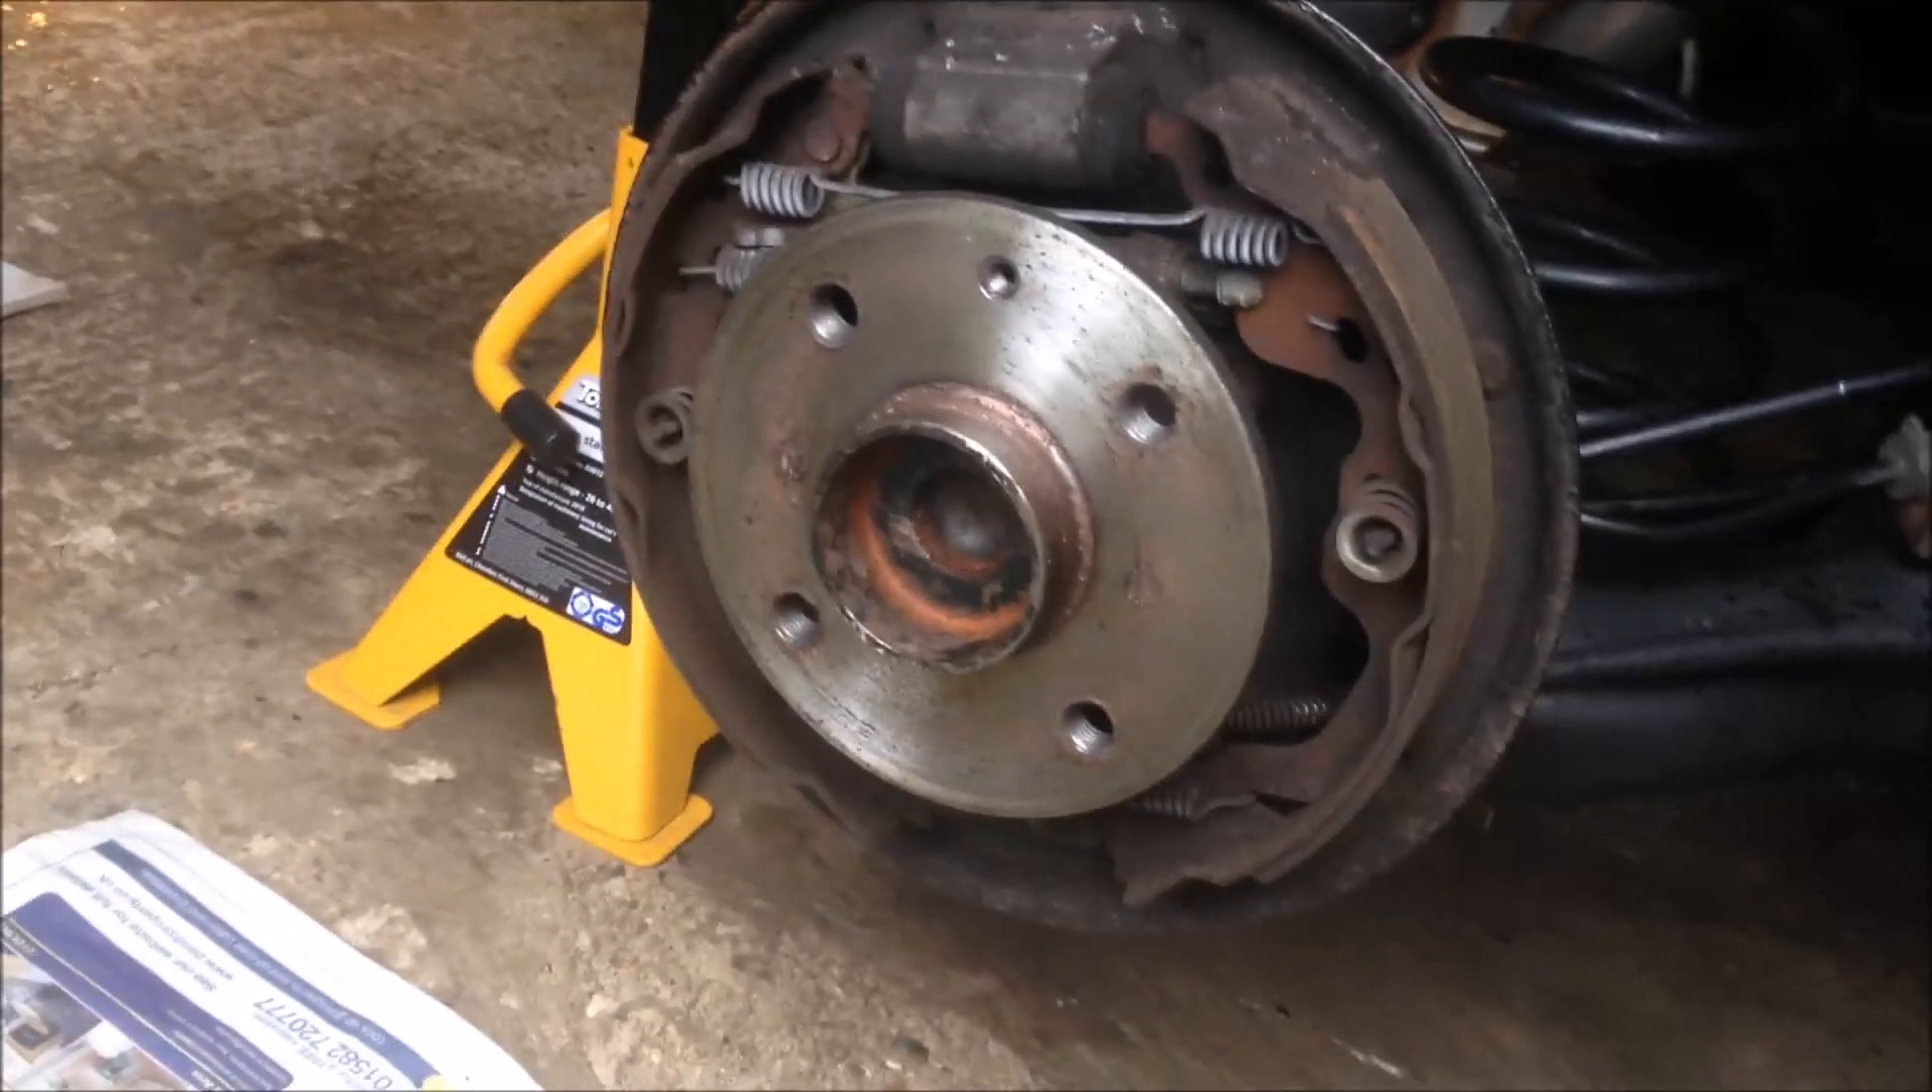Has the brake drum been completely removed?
Yes.